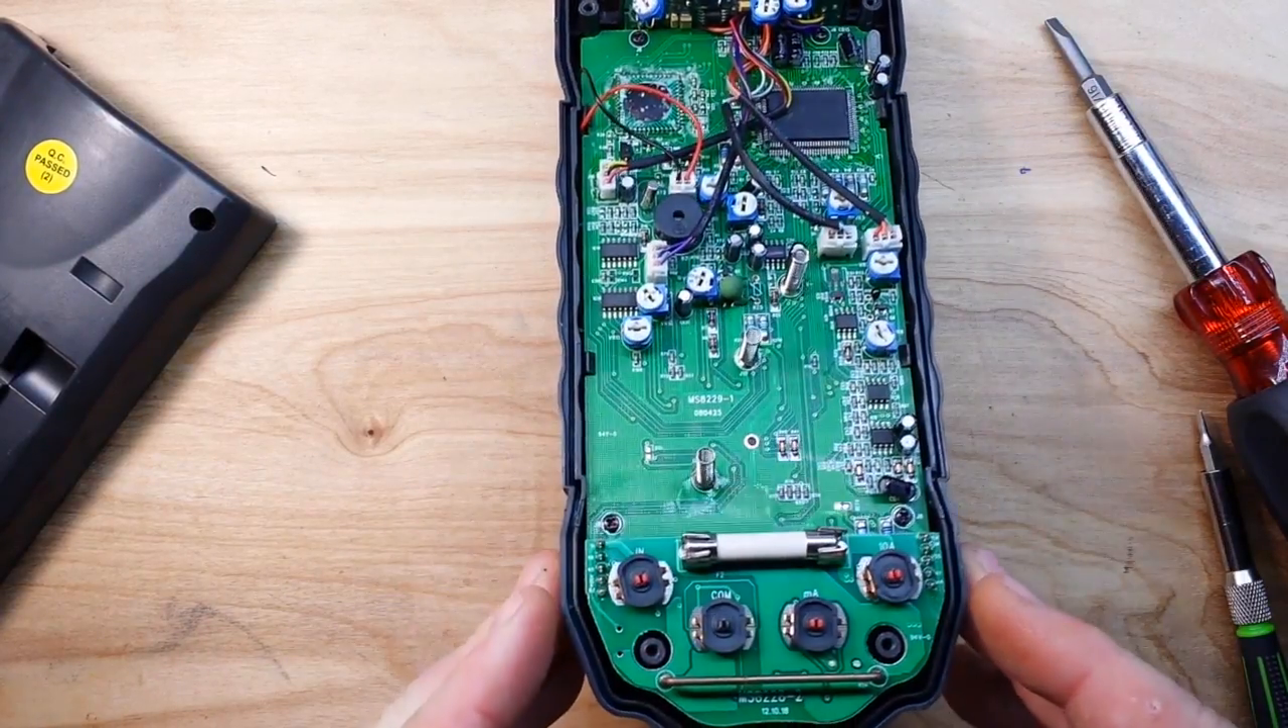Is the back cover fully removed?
Yes.